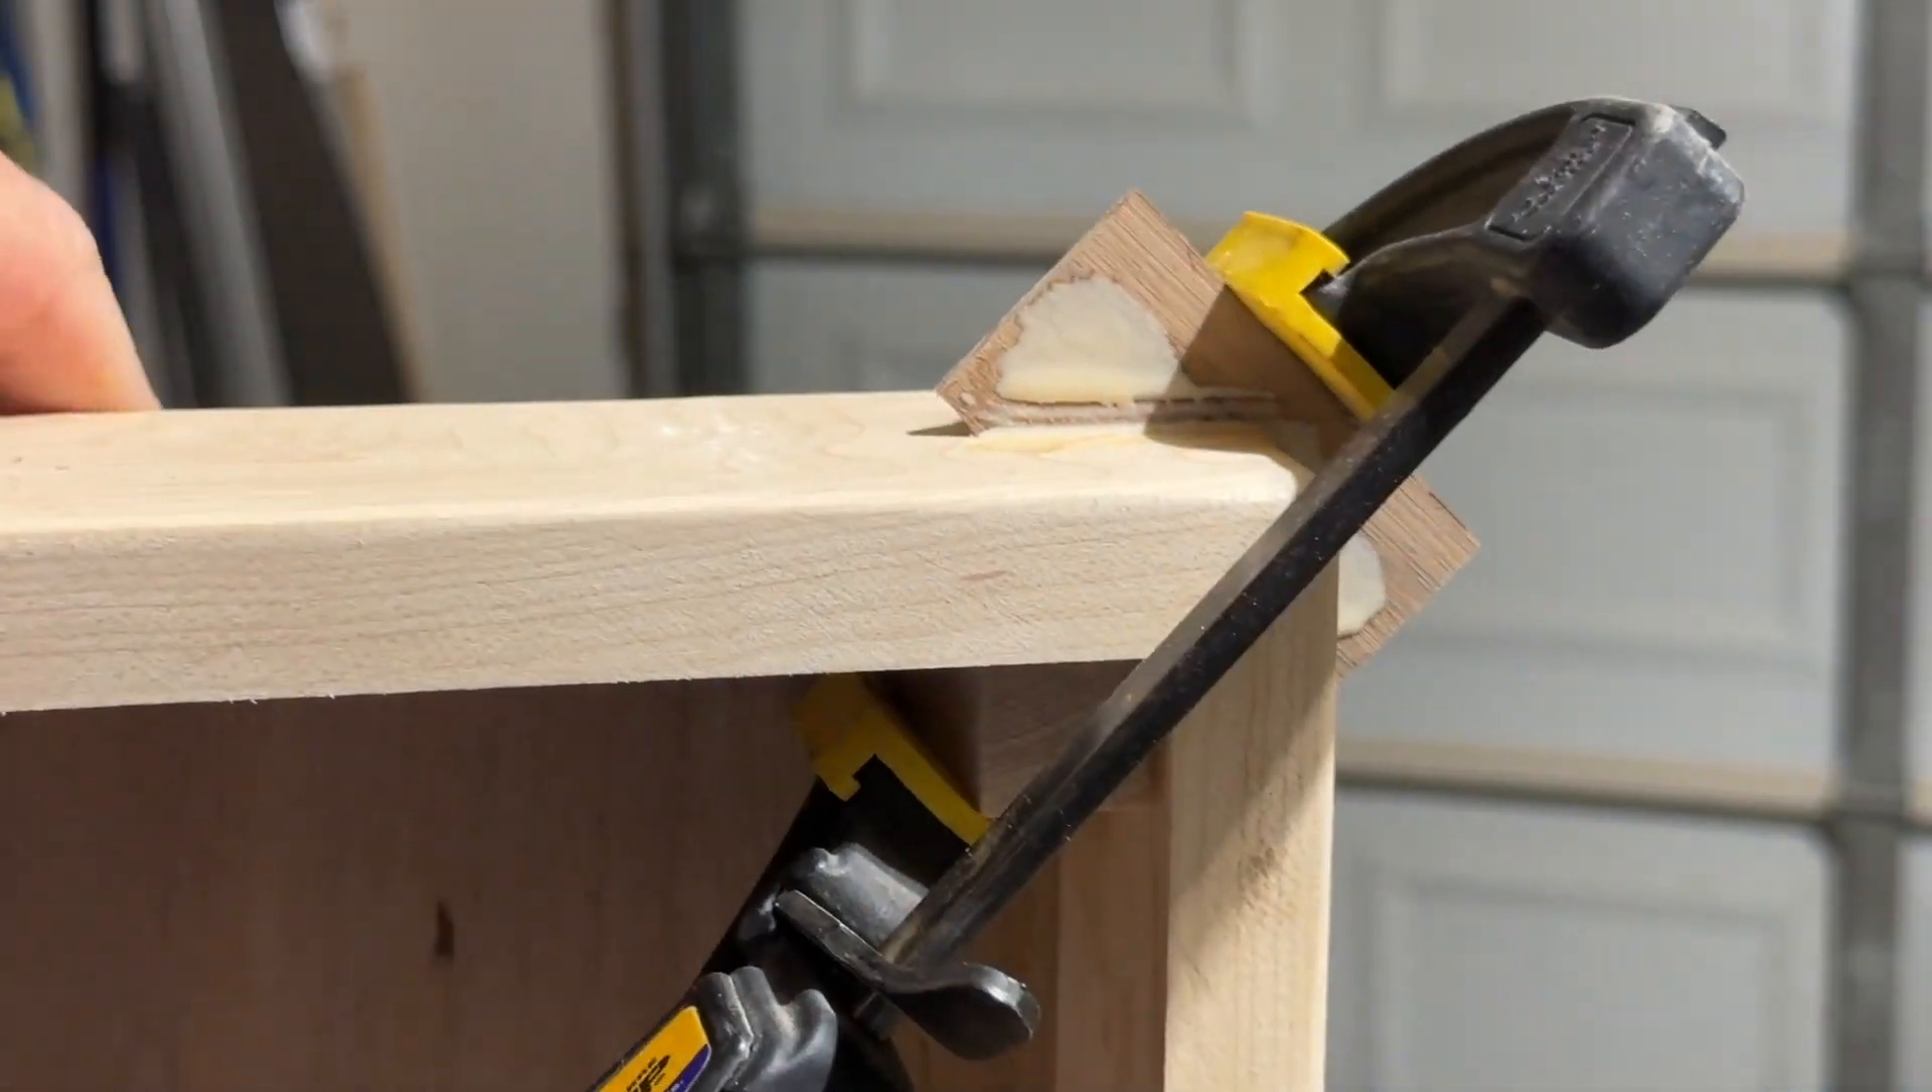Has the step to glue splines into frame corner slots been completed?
Yes.